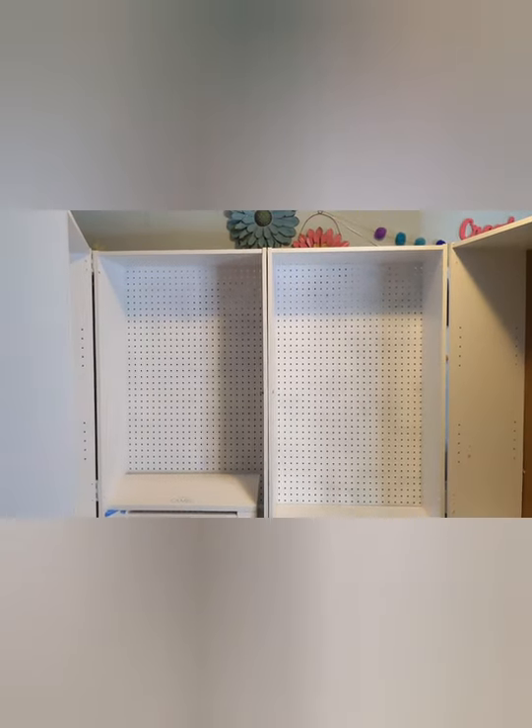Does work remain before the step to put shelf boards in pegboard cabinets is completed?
Yes.